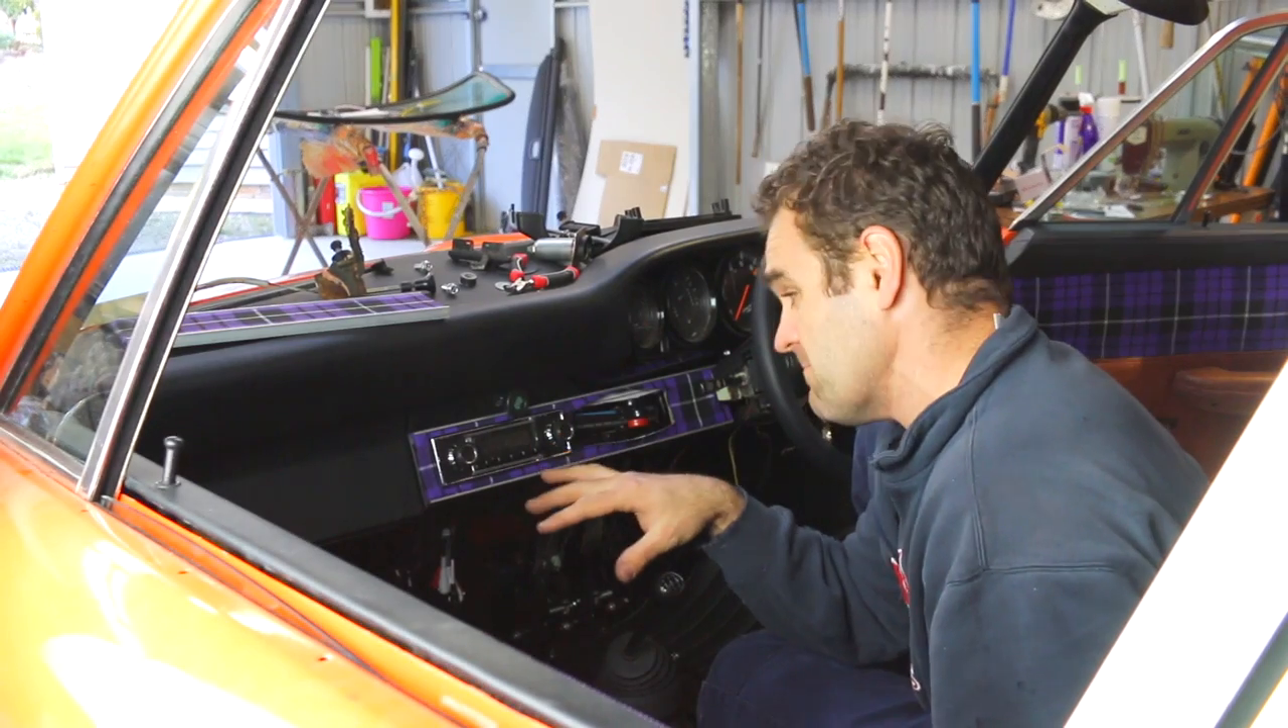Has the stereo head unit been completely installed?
Yes.